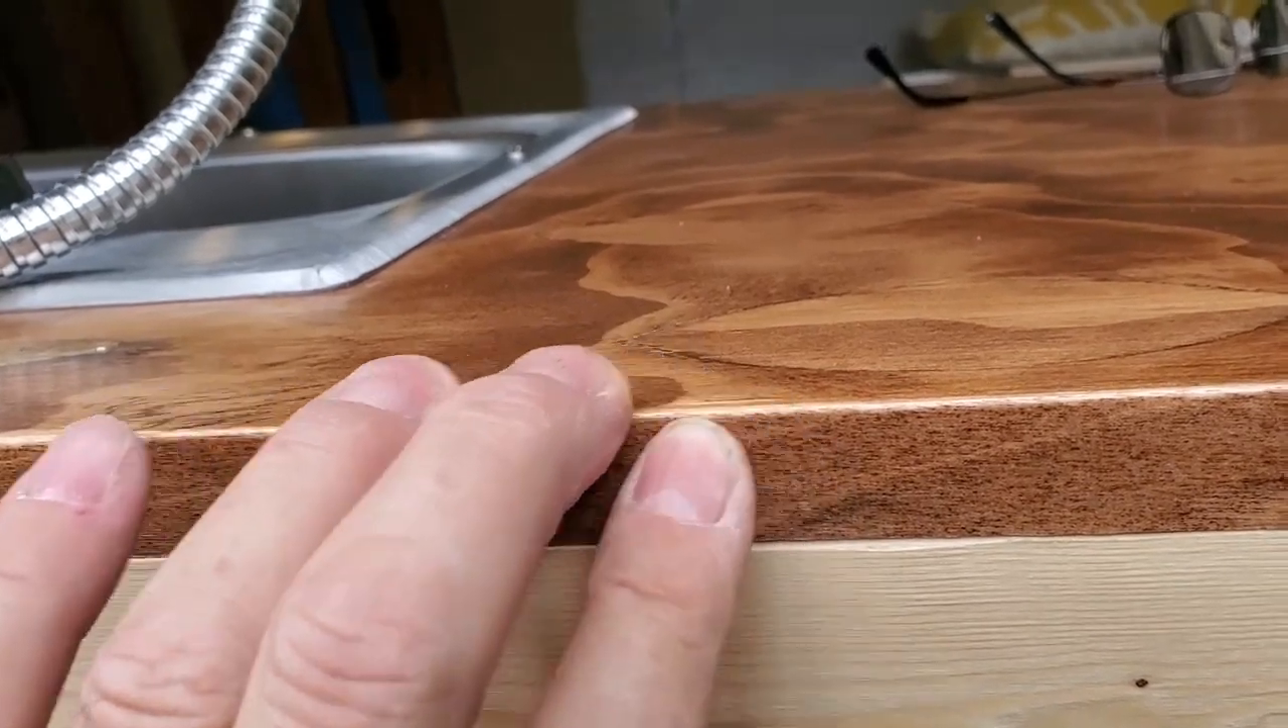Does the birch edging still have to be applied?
No.